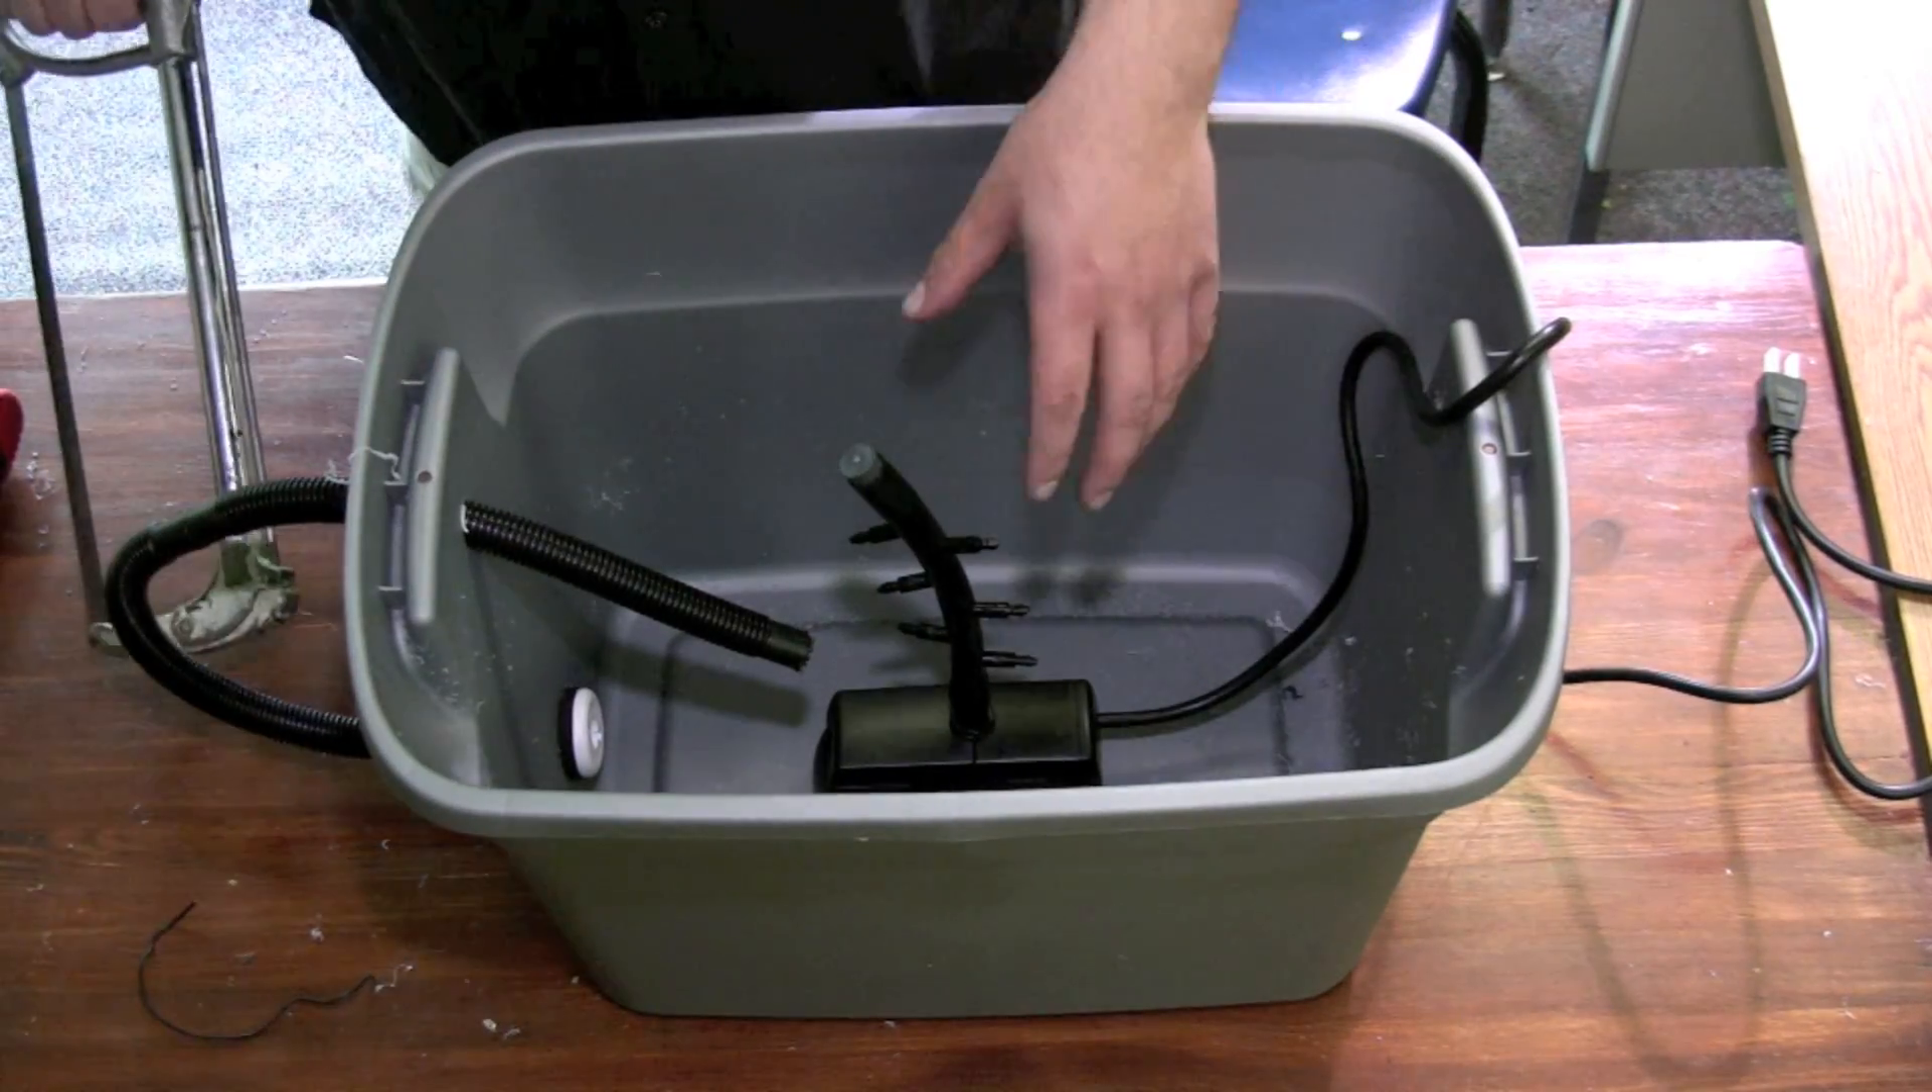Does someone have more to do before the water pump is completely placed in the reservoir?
No.